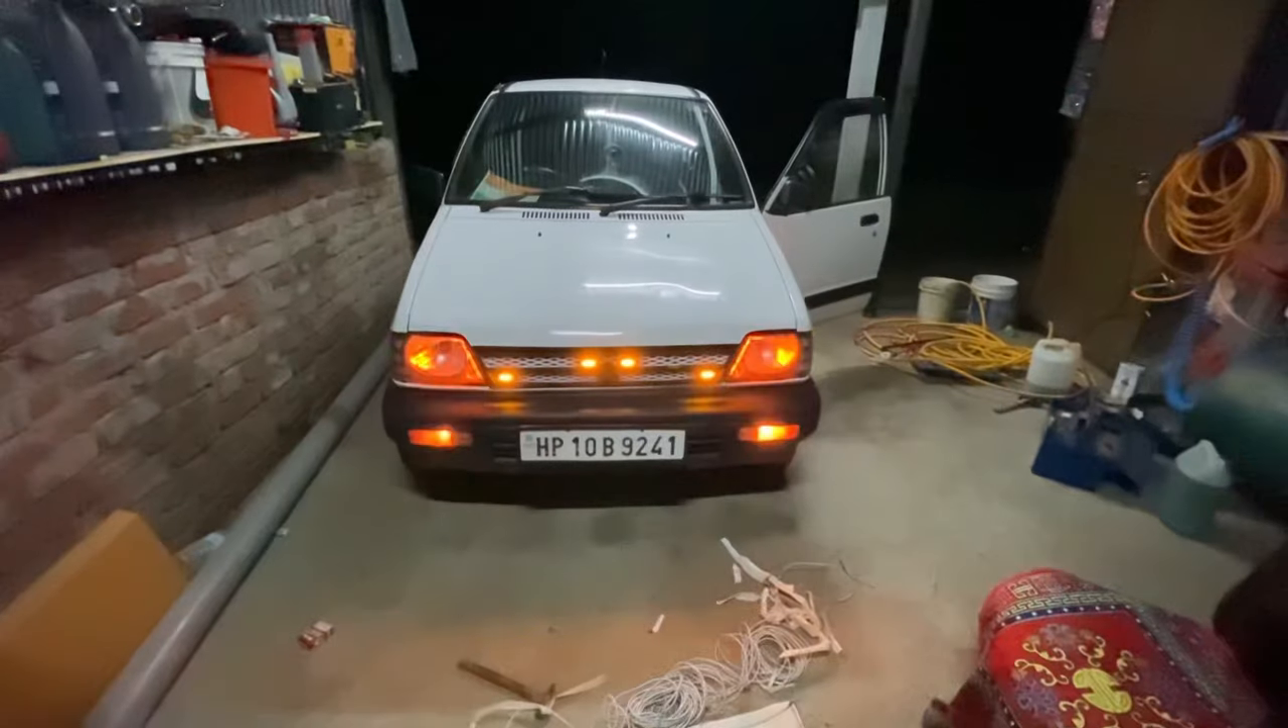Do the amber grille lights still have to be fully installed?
No.